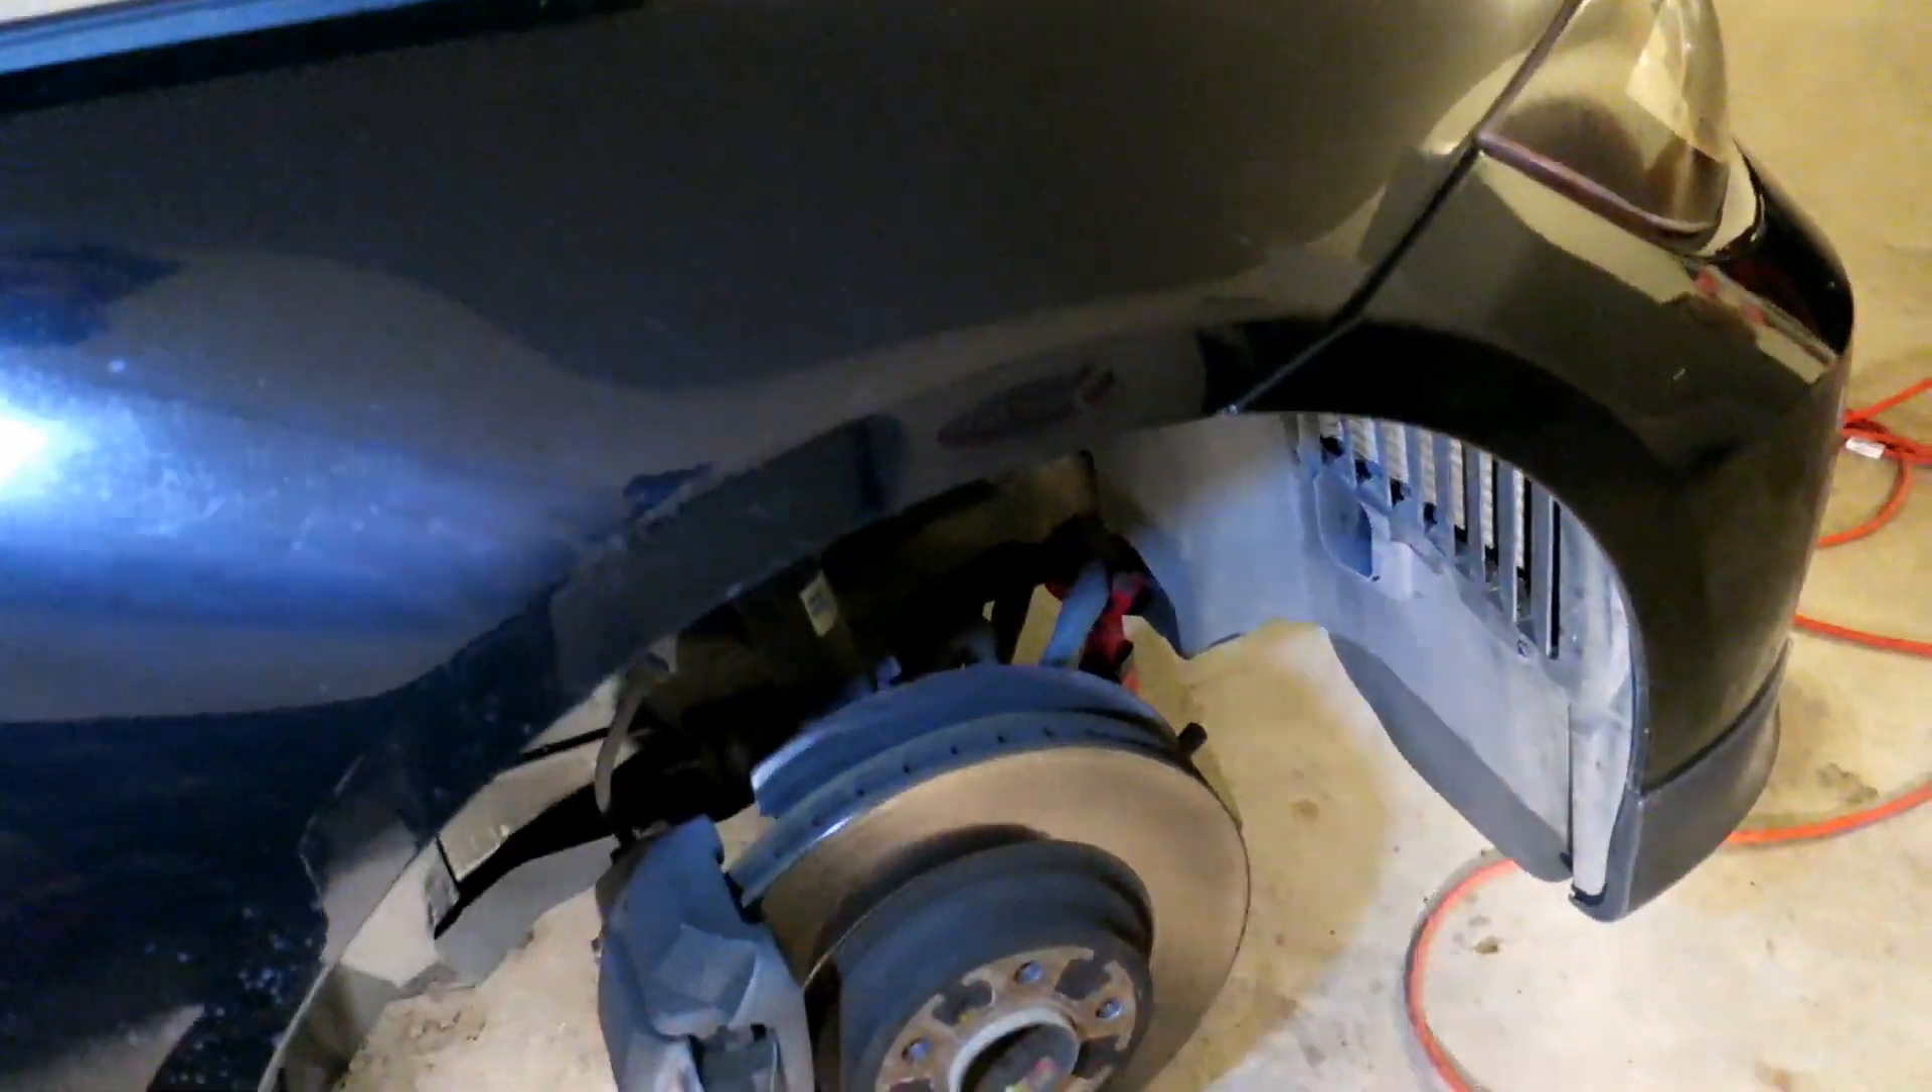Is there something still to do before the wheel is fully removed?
No.